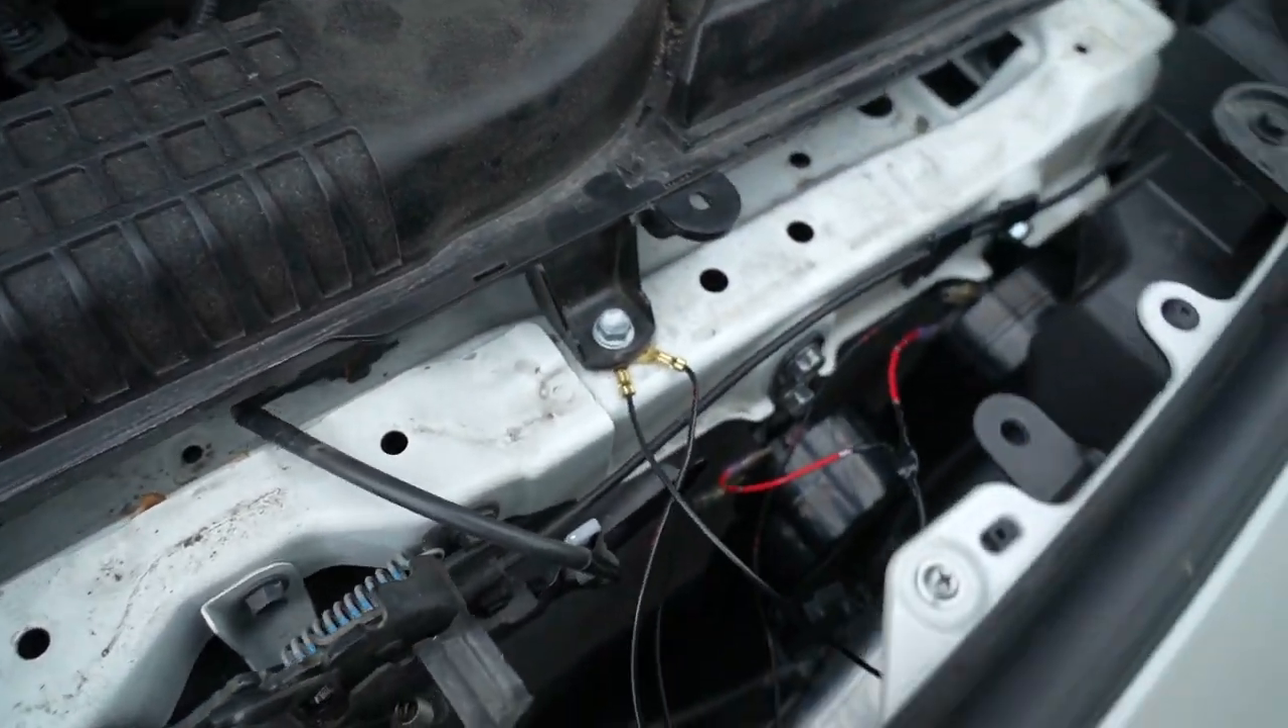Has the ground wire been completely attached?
Yes.